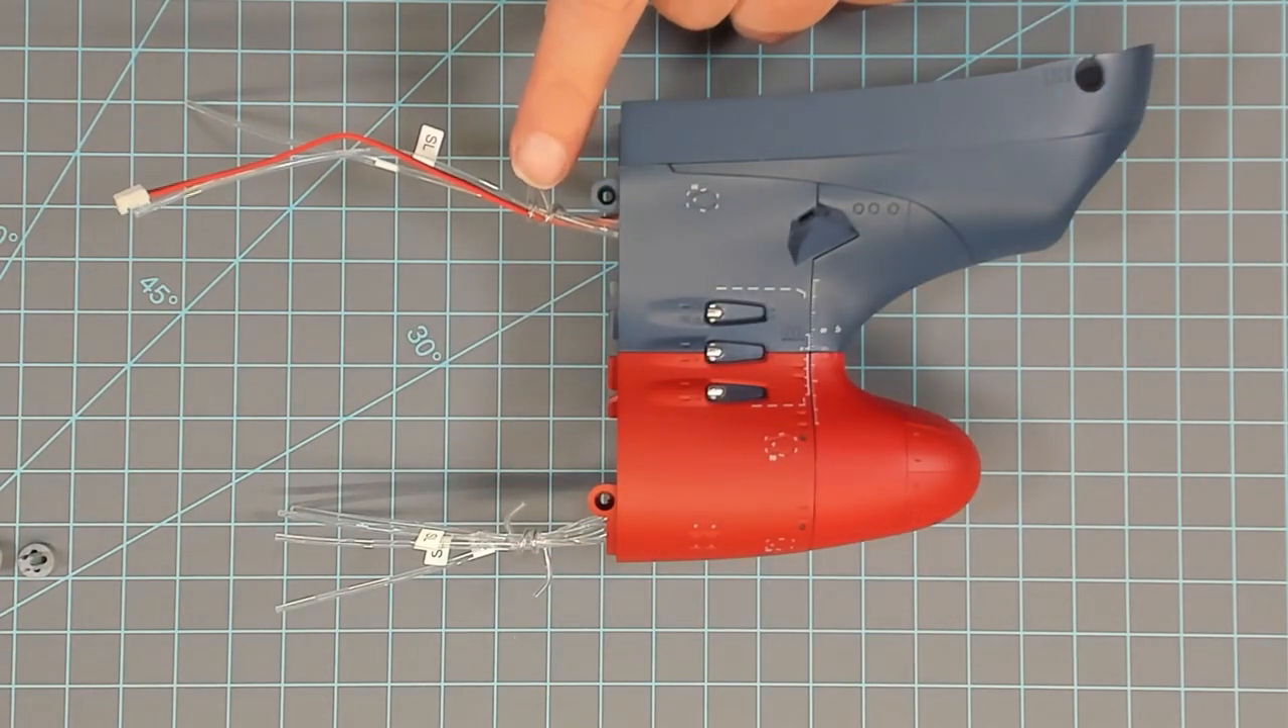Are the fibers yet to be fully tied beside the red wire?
No.